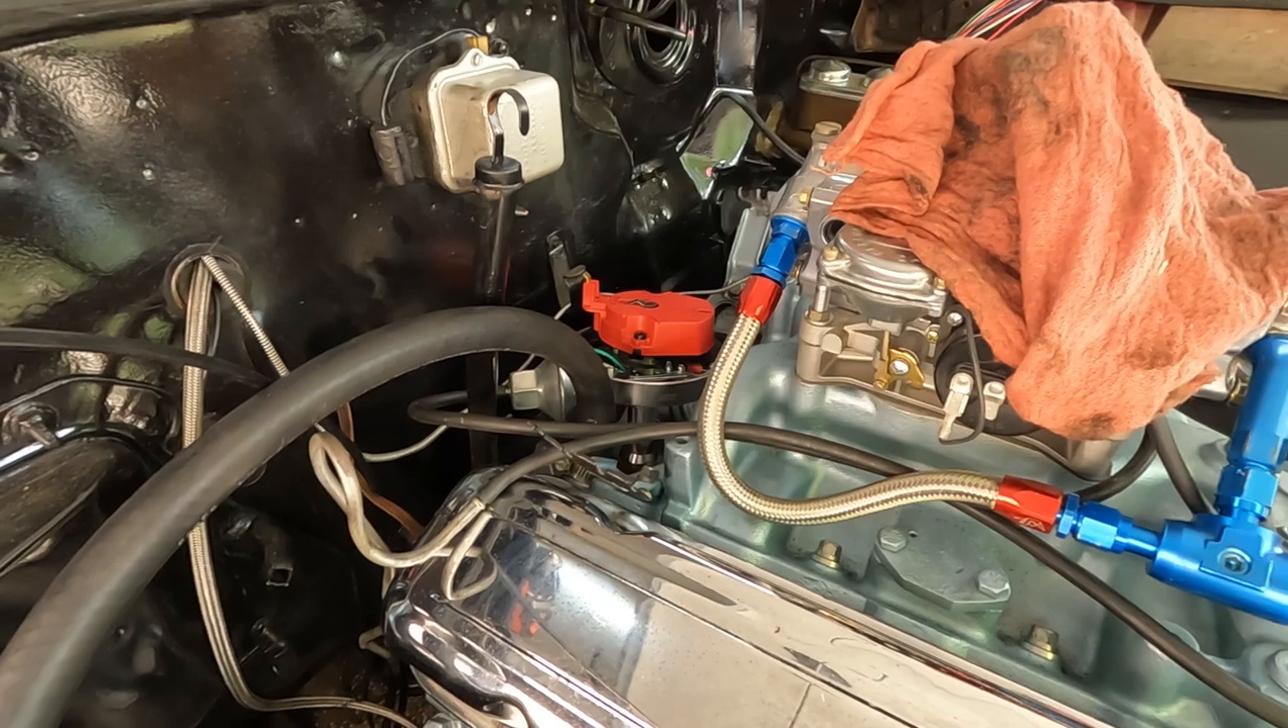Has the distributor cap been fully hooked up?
No.